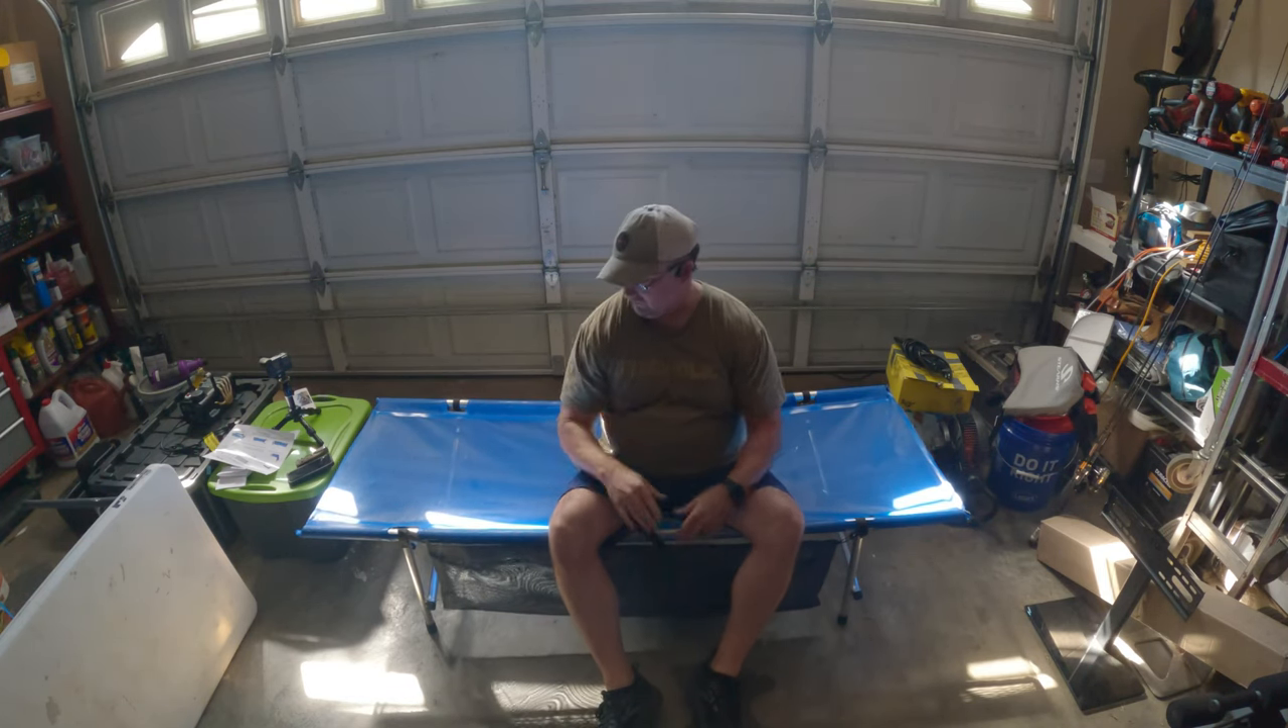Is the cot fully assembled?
Yes.